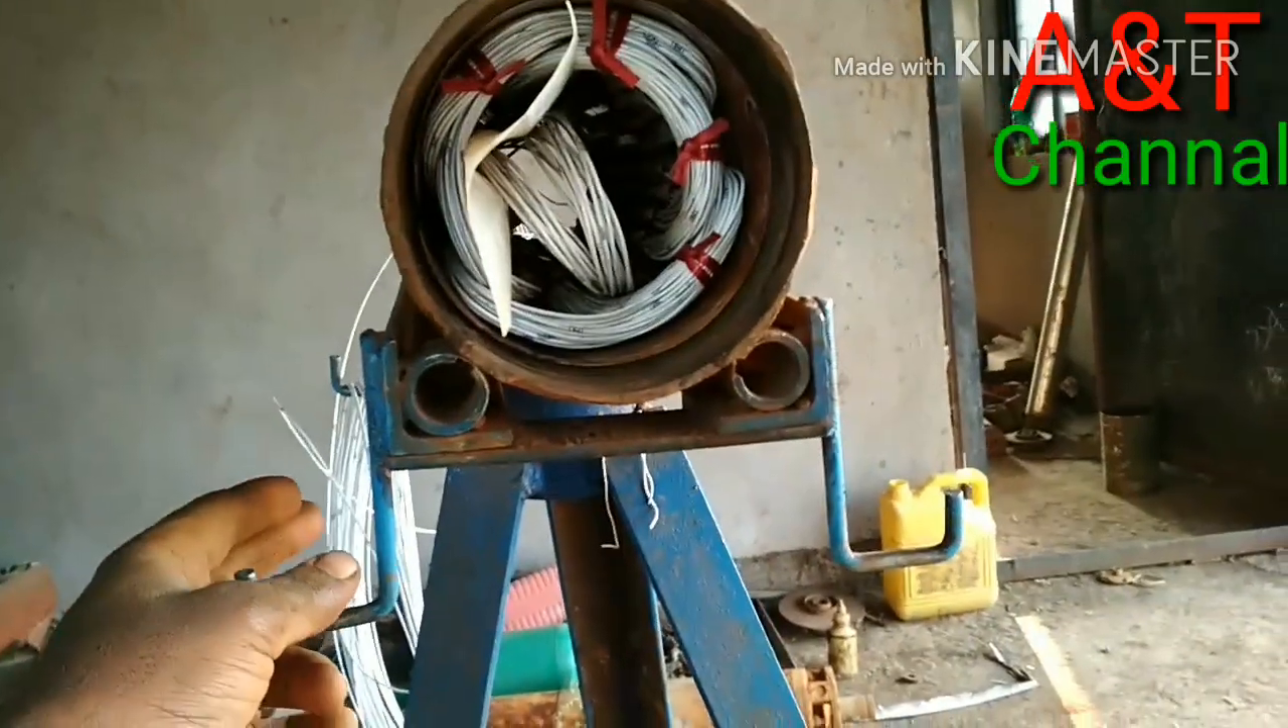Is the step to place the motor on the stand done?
Yes.